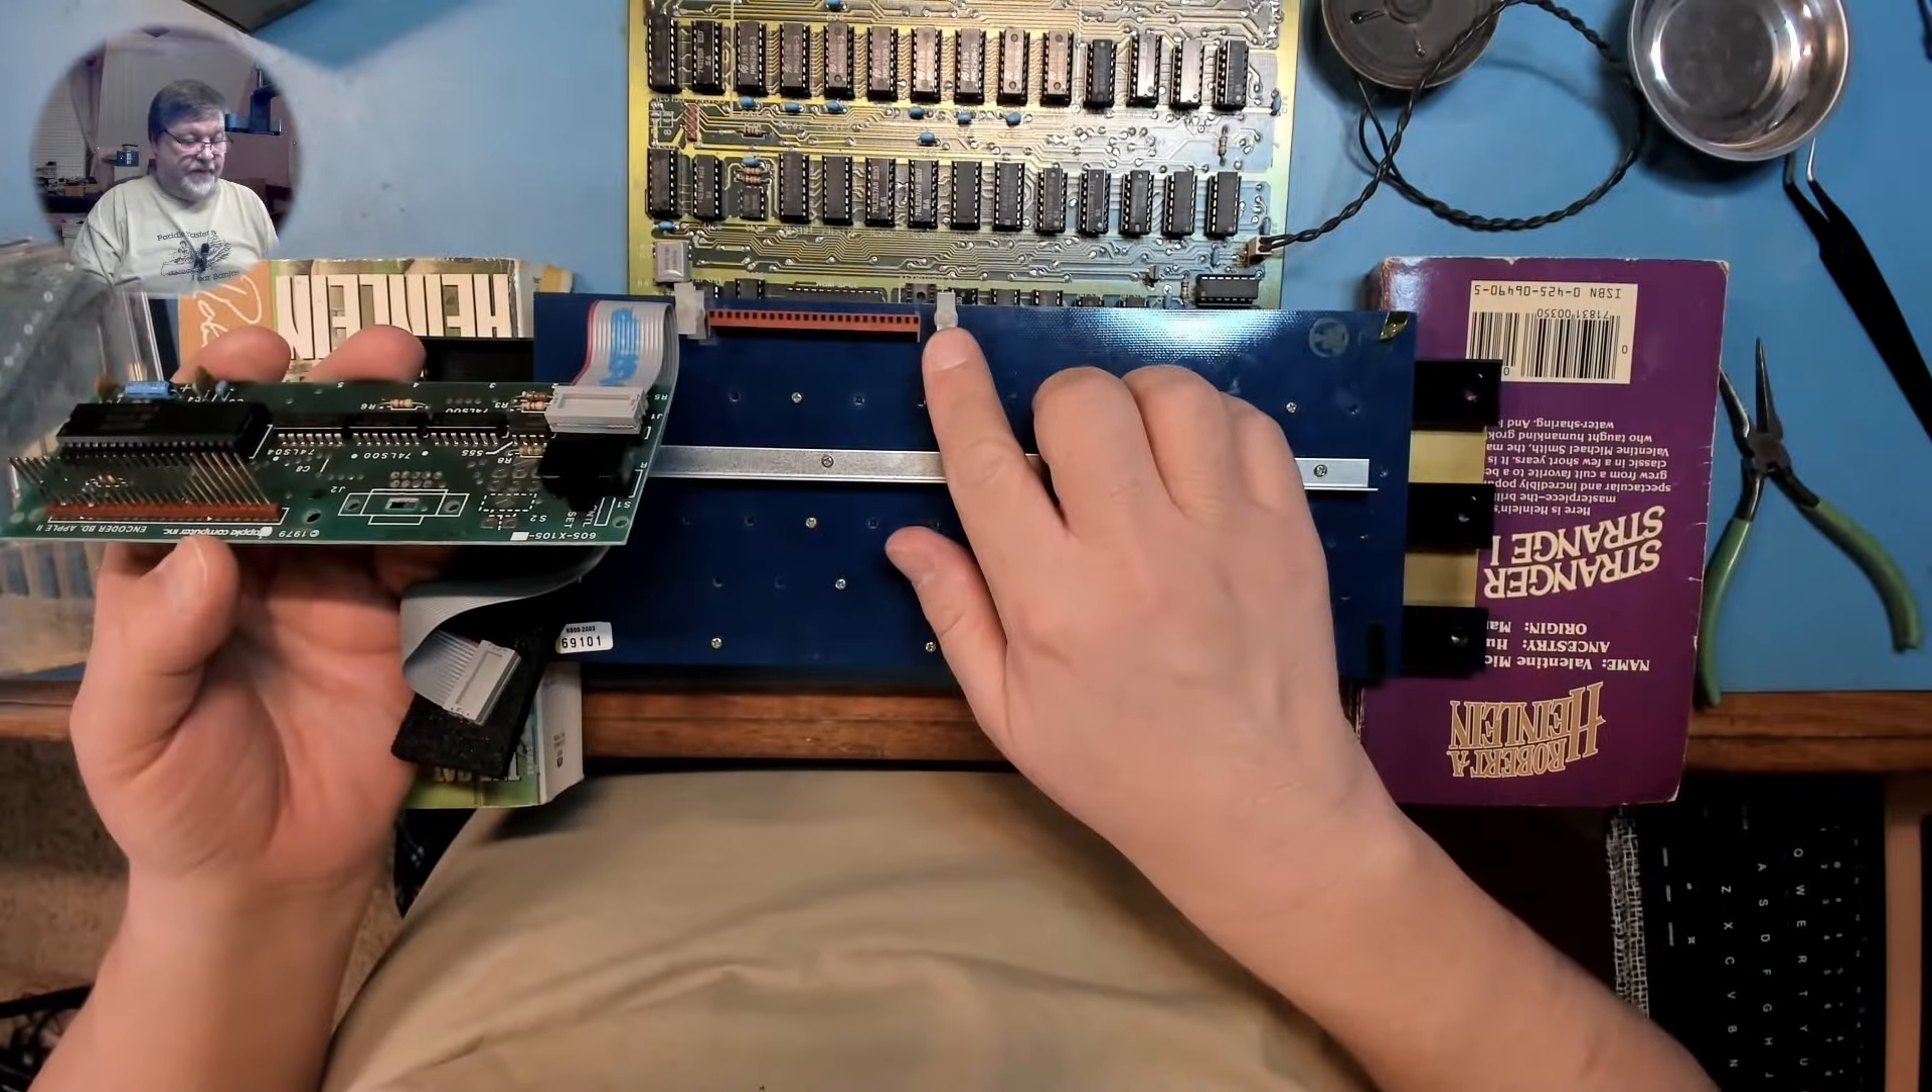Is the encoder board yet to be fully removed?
No.